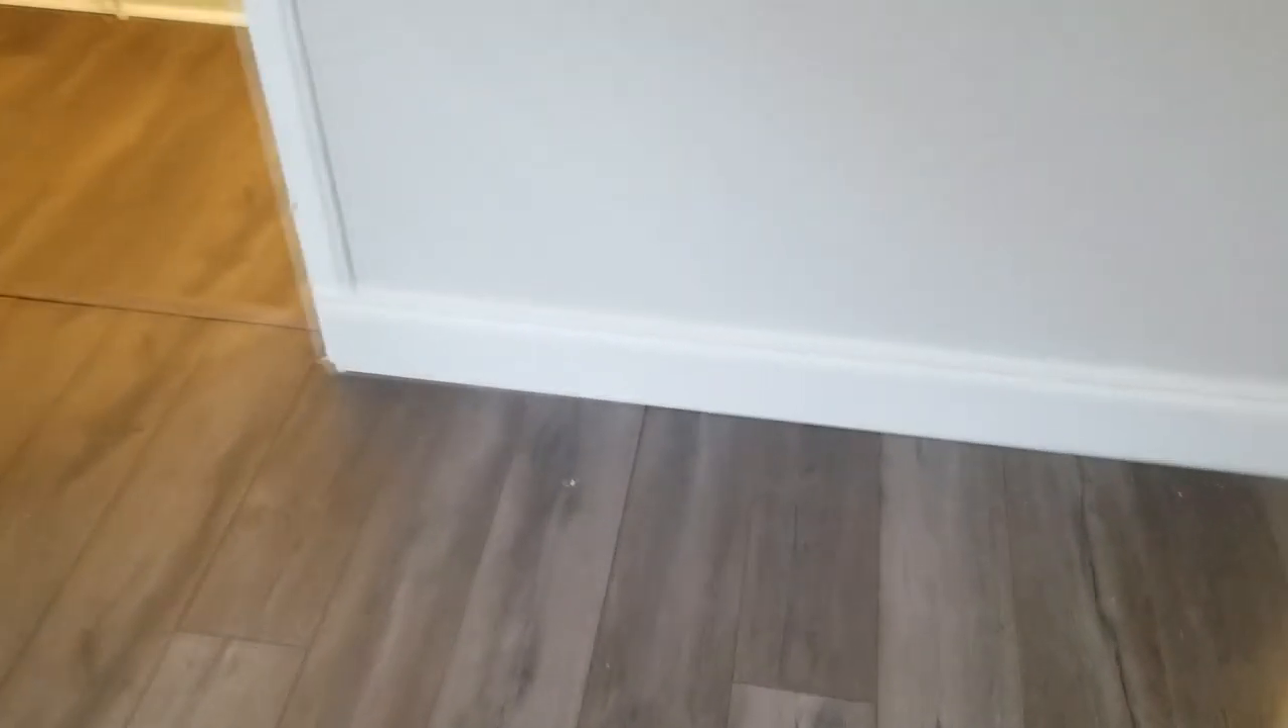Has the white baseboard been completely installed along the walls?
Yes.